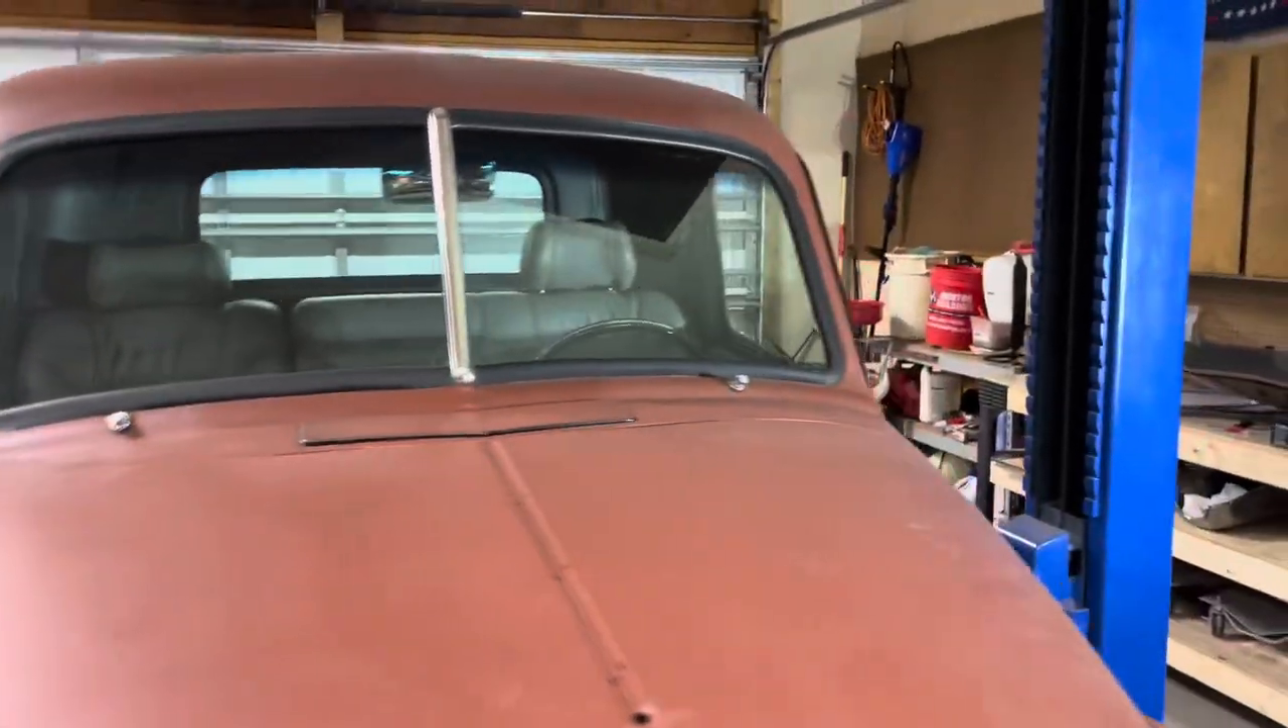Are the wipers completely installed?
No.